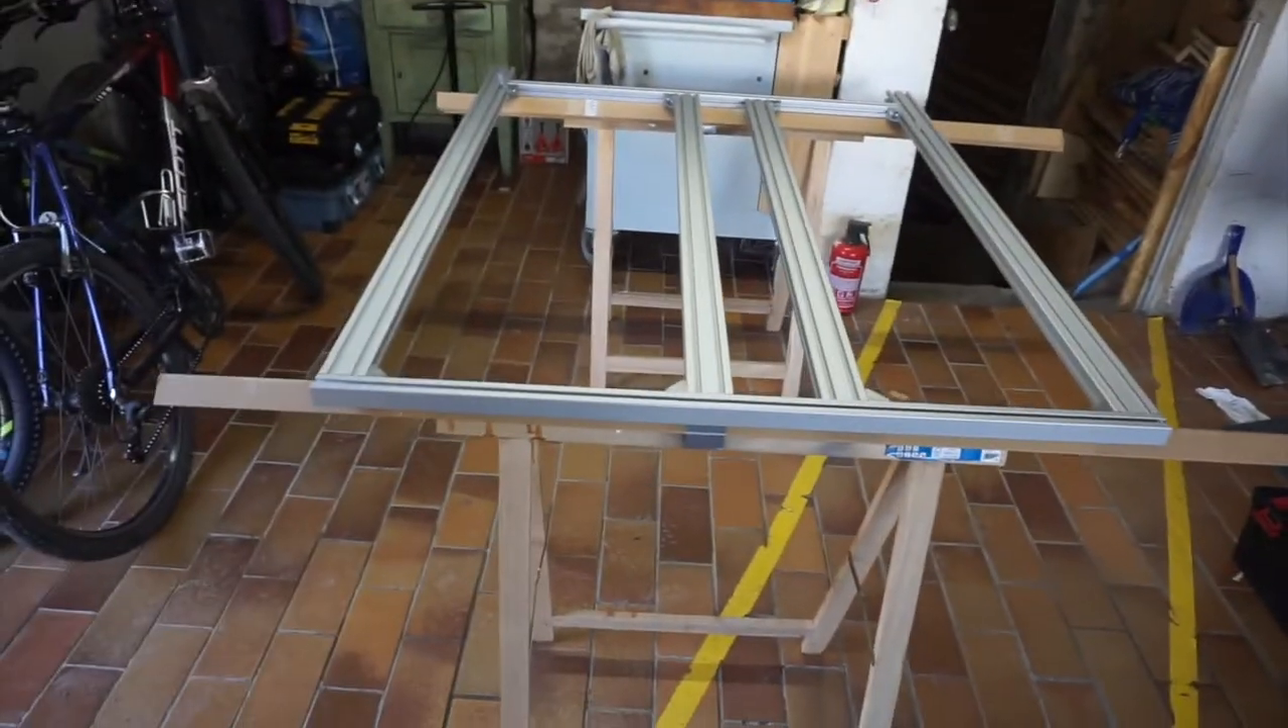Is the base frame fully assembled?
Yes.